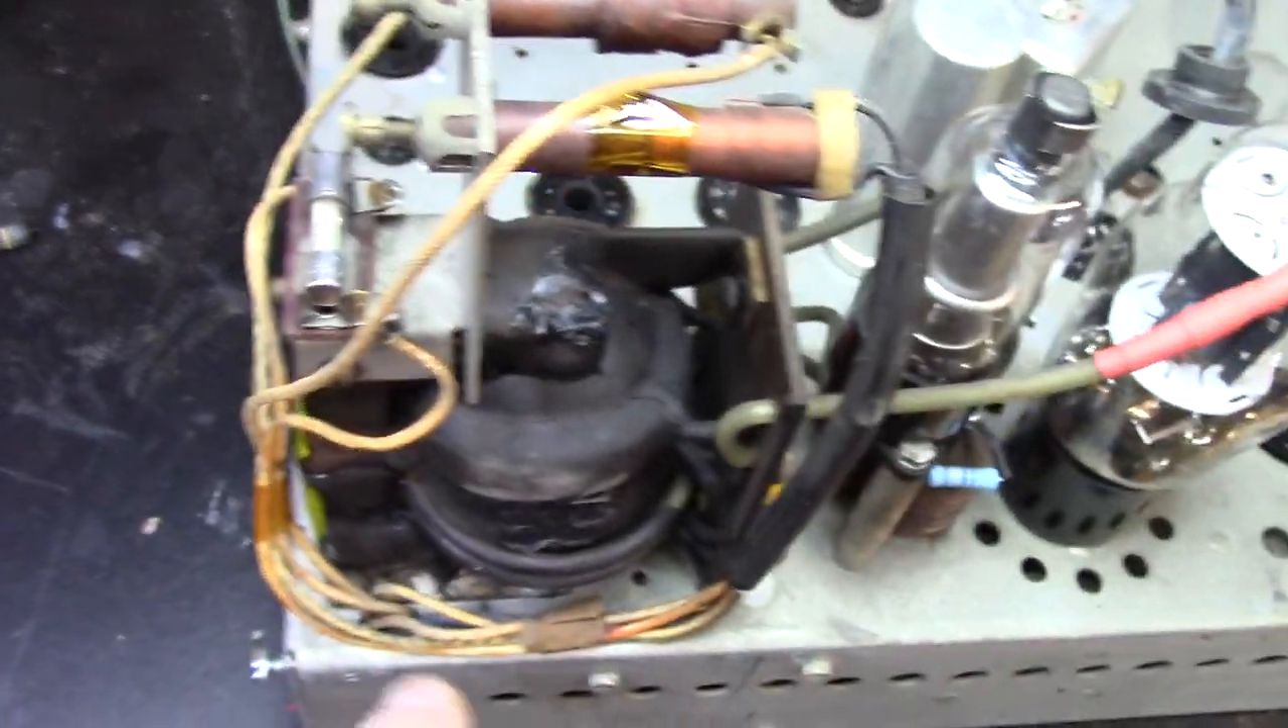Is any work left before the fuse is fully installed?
No.